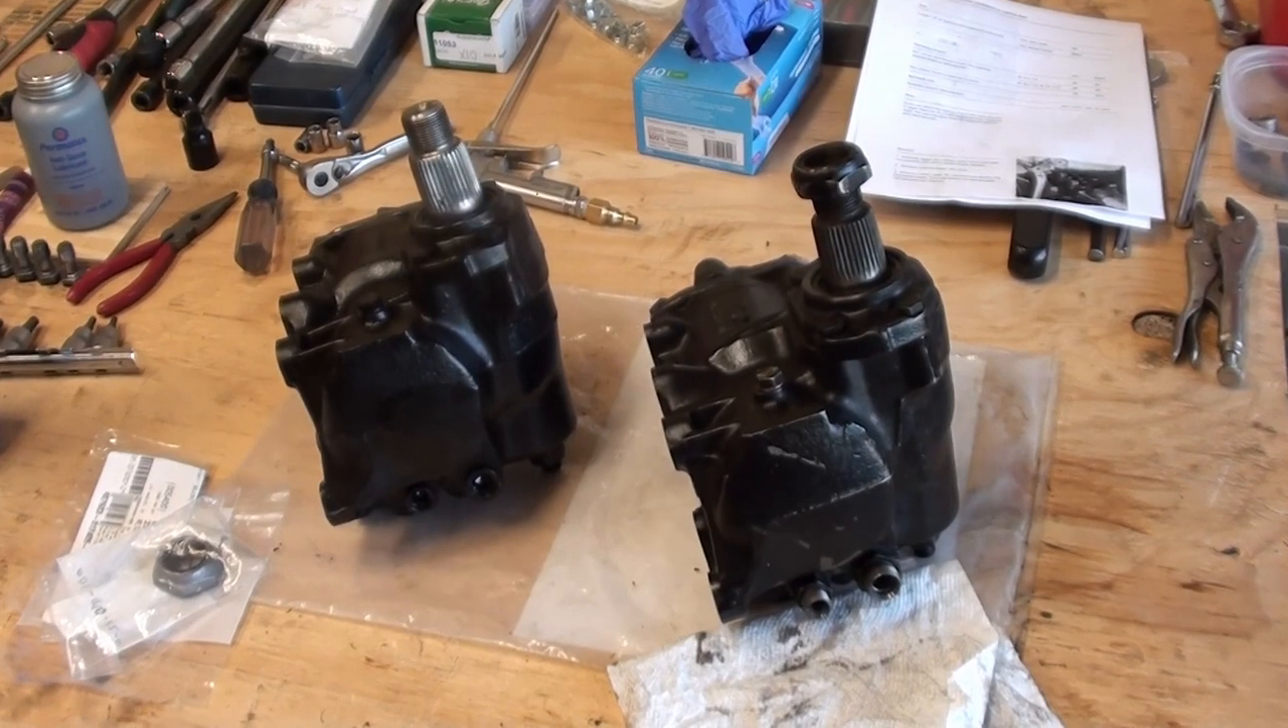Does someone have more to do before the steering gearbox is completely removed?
No.